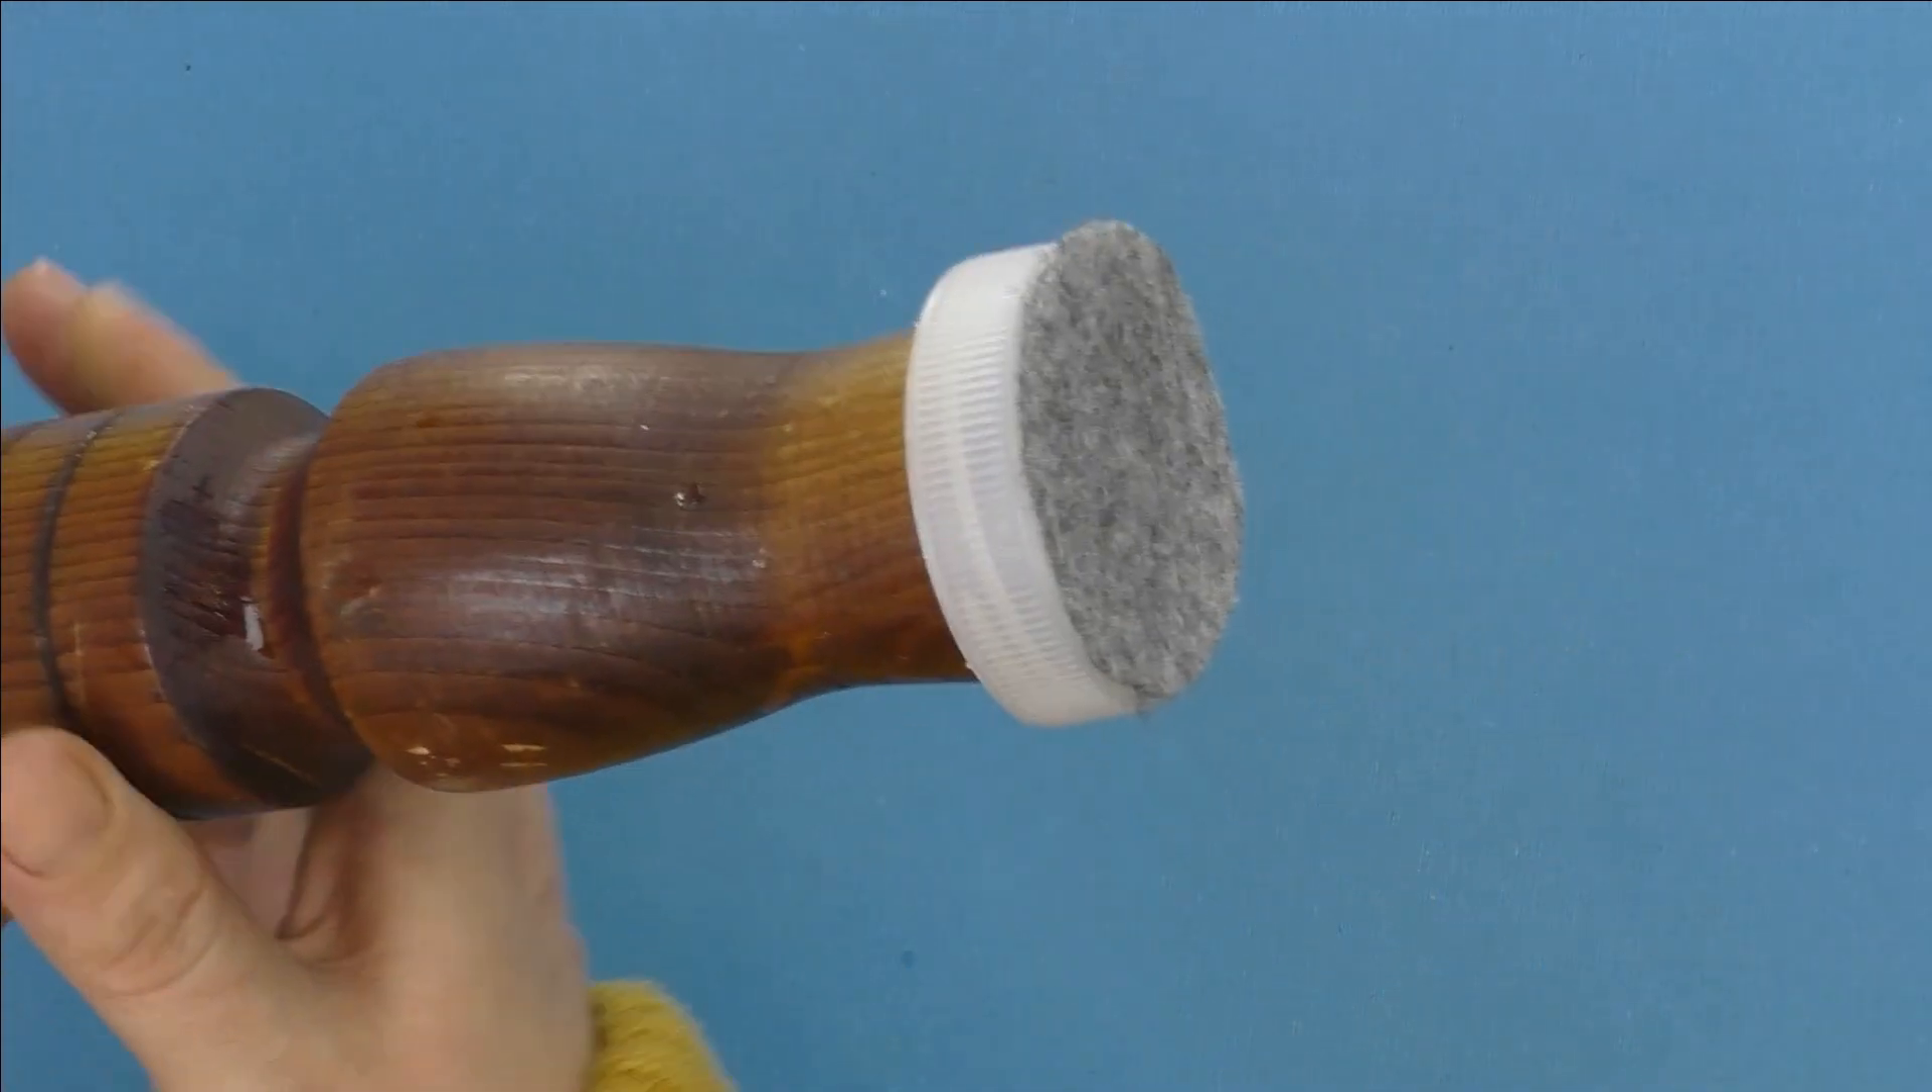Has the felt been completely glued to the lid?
Yes.